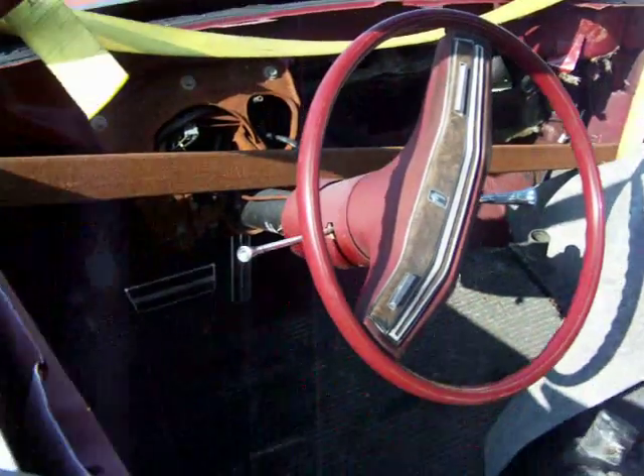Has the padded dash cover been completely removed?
Yes.